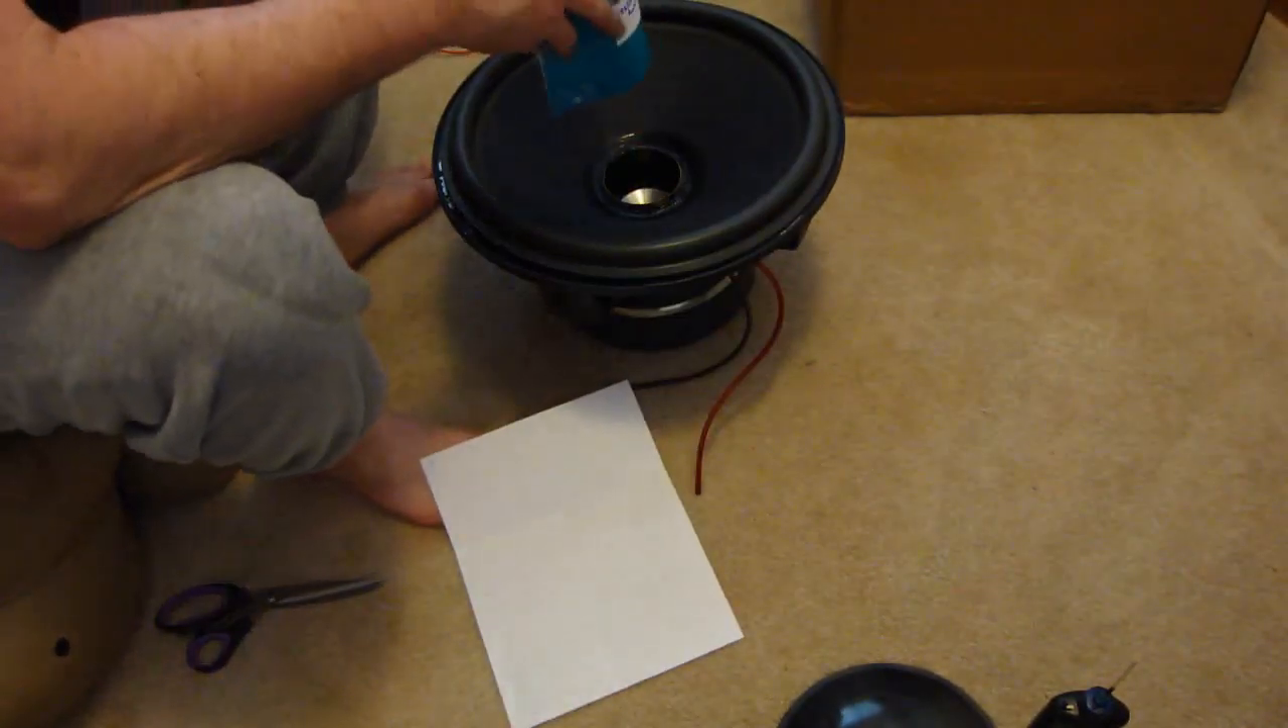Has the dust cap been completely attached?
No.